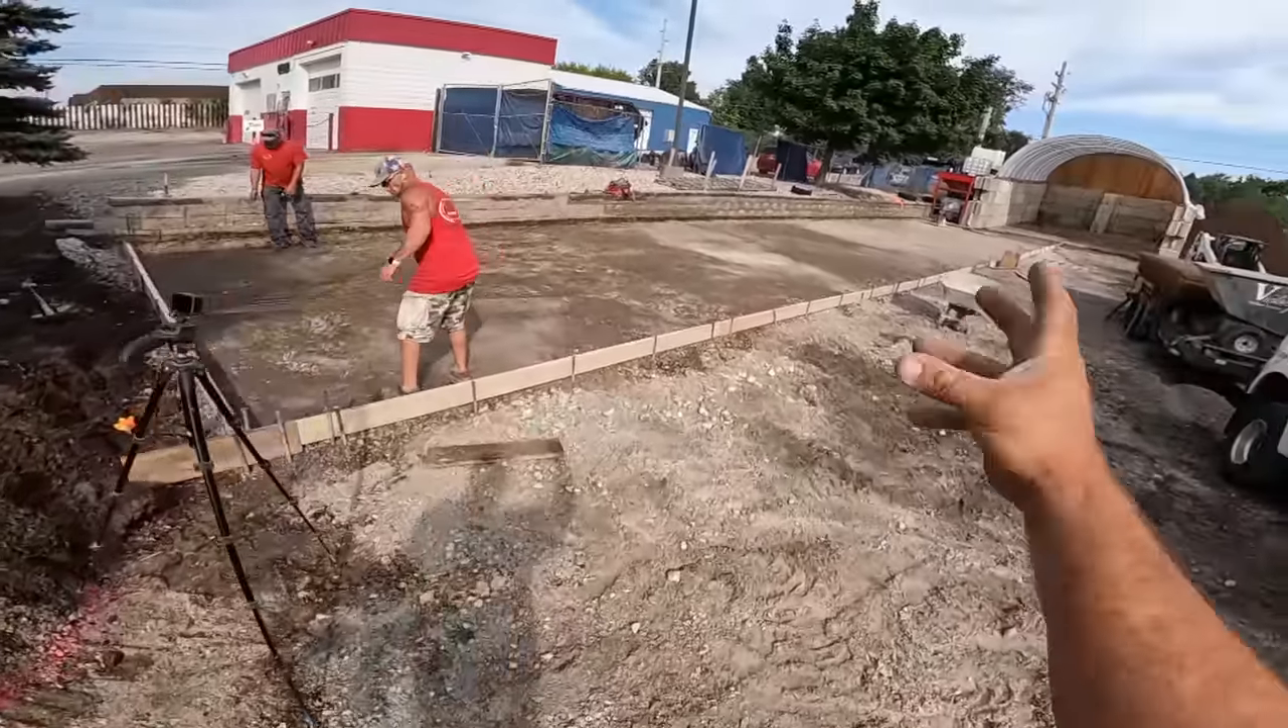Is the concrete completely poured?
No.